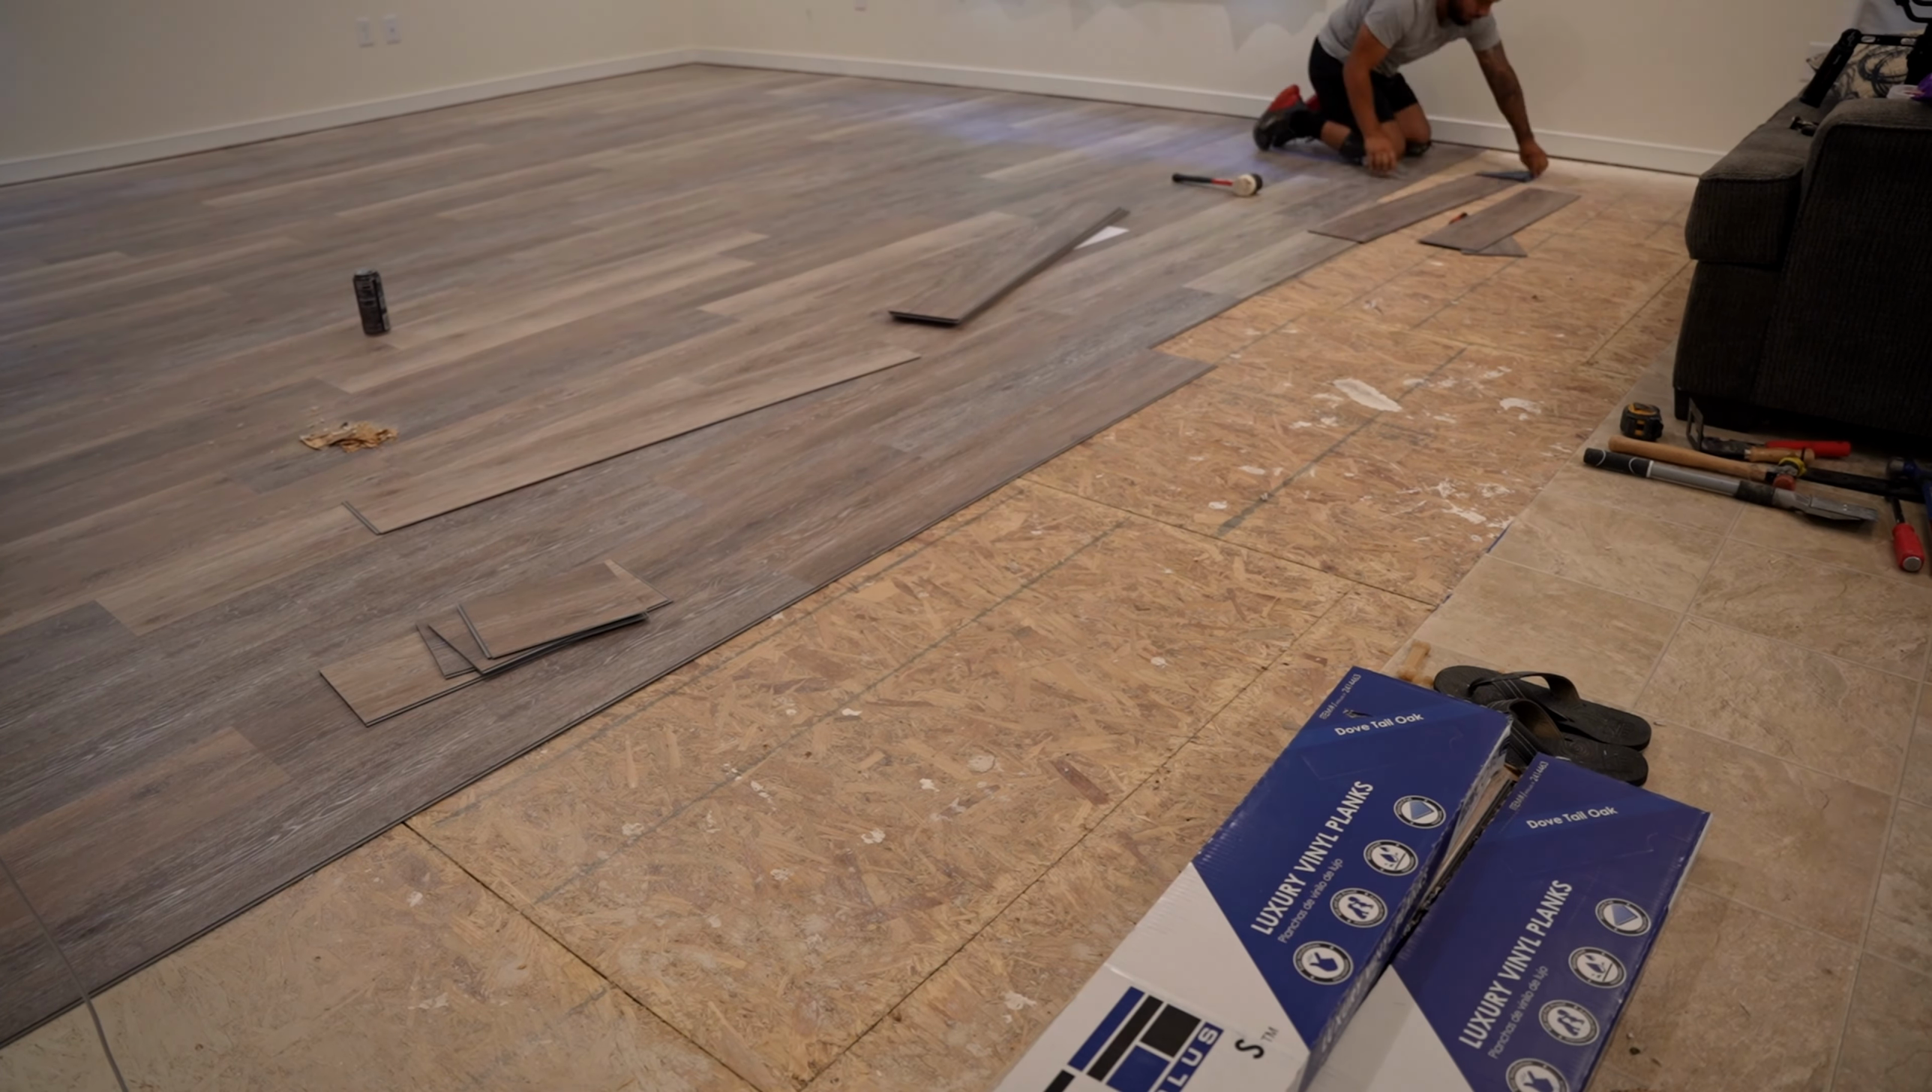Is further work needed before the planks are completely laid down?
Yes.